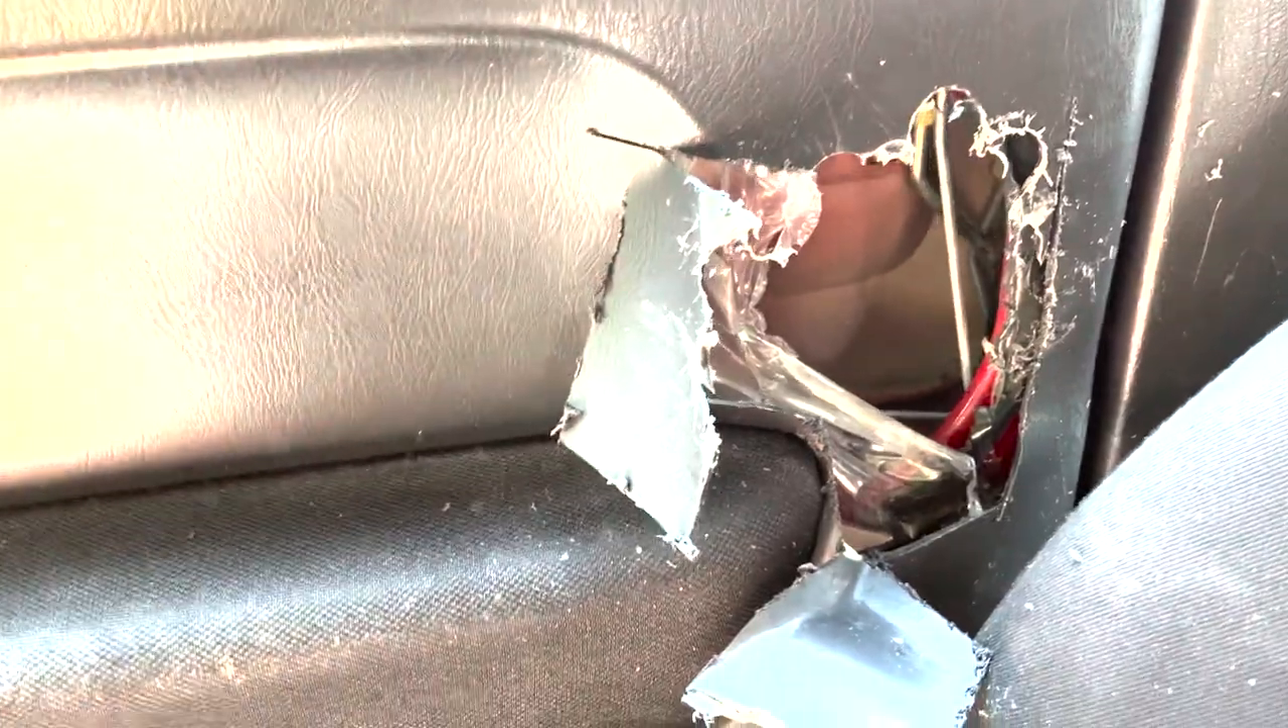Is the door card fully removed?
No.